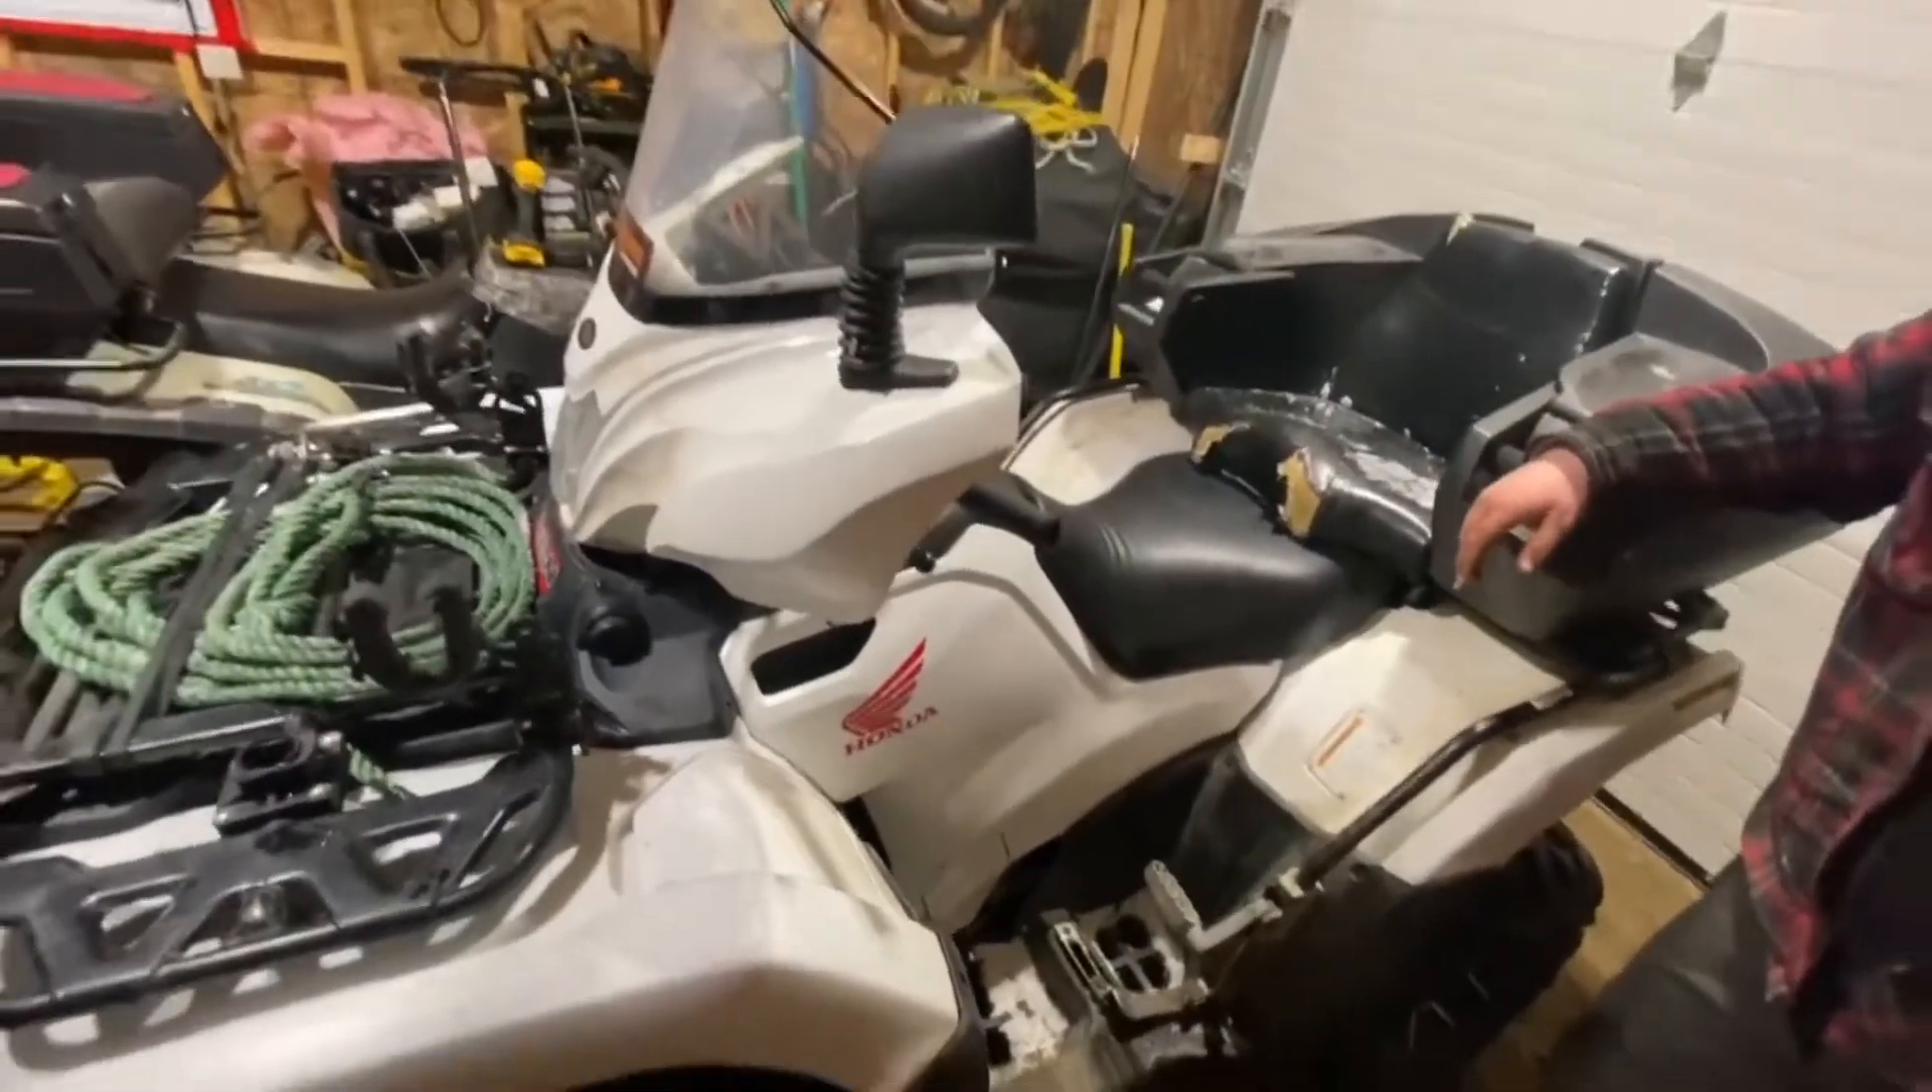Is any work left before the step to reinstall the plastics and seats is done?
No.